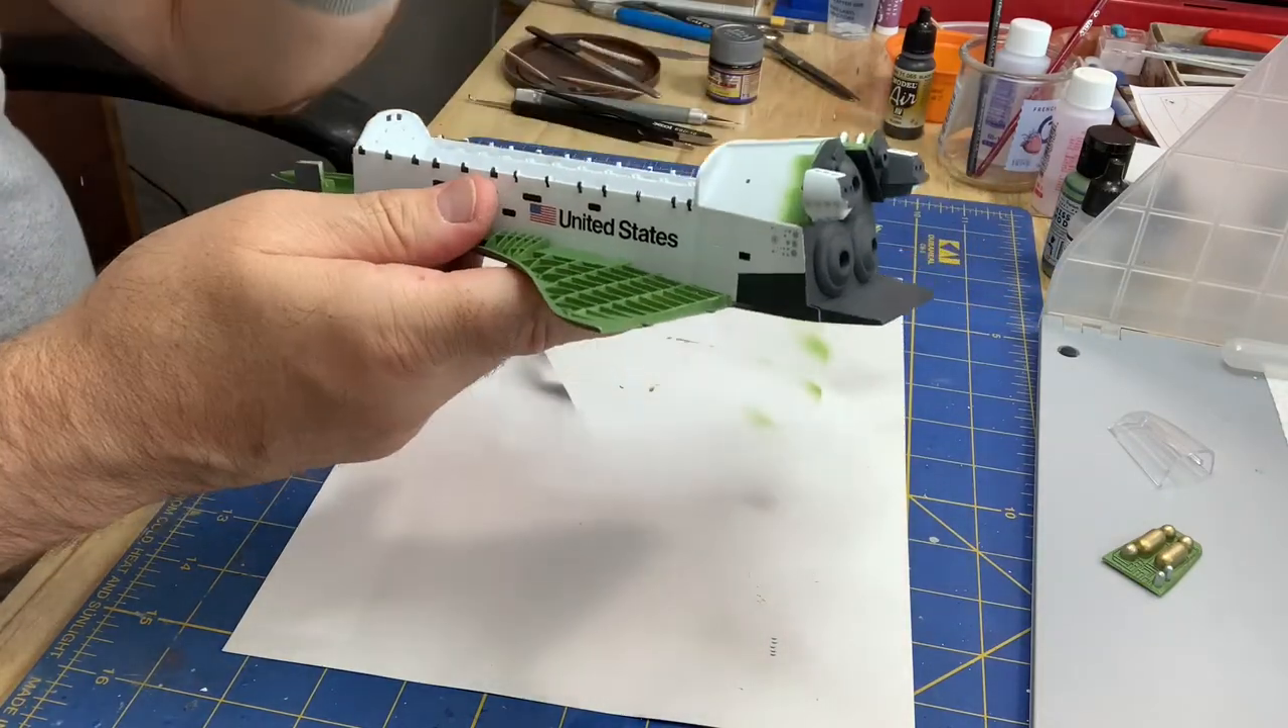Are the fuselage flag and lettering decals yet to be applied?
No.